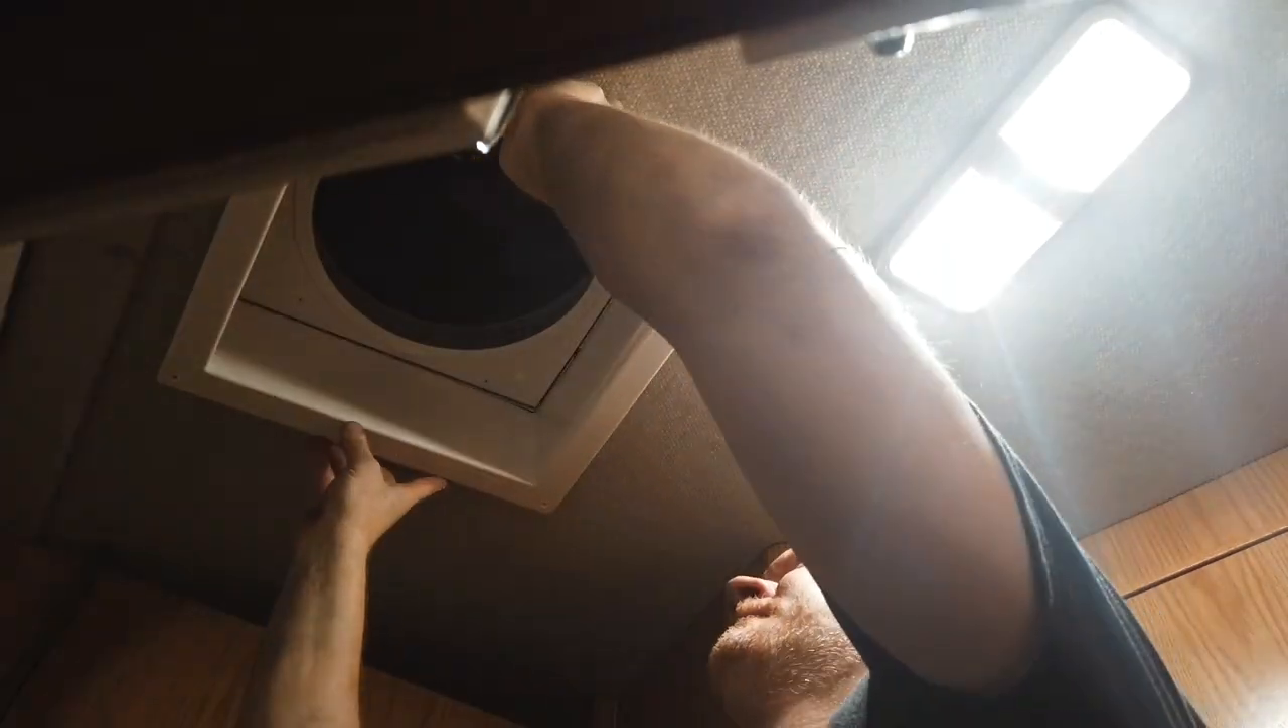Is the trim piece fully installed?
No.